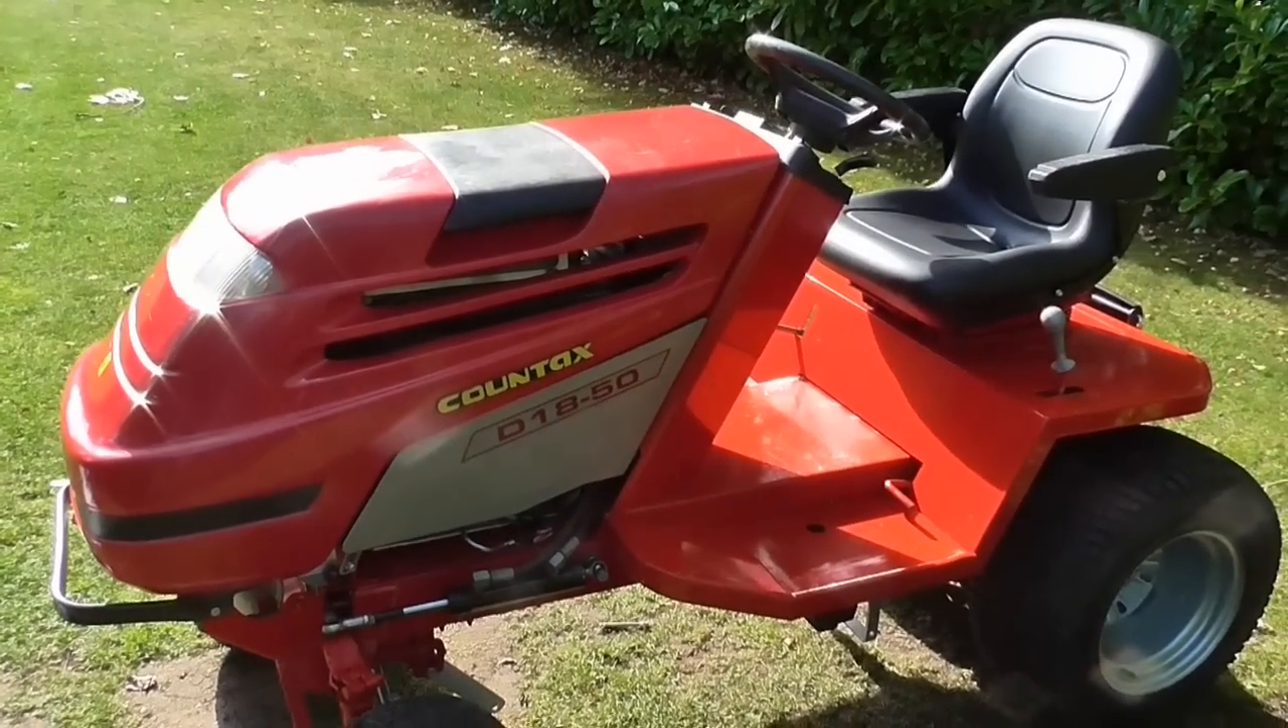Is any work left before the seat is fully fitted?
No.